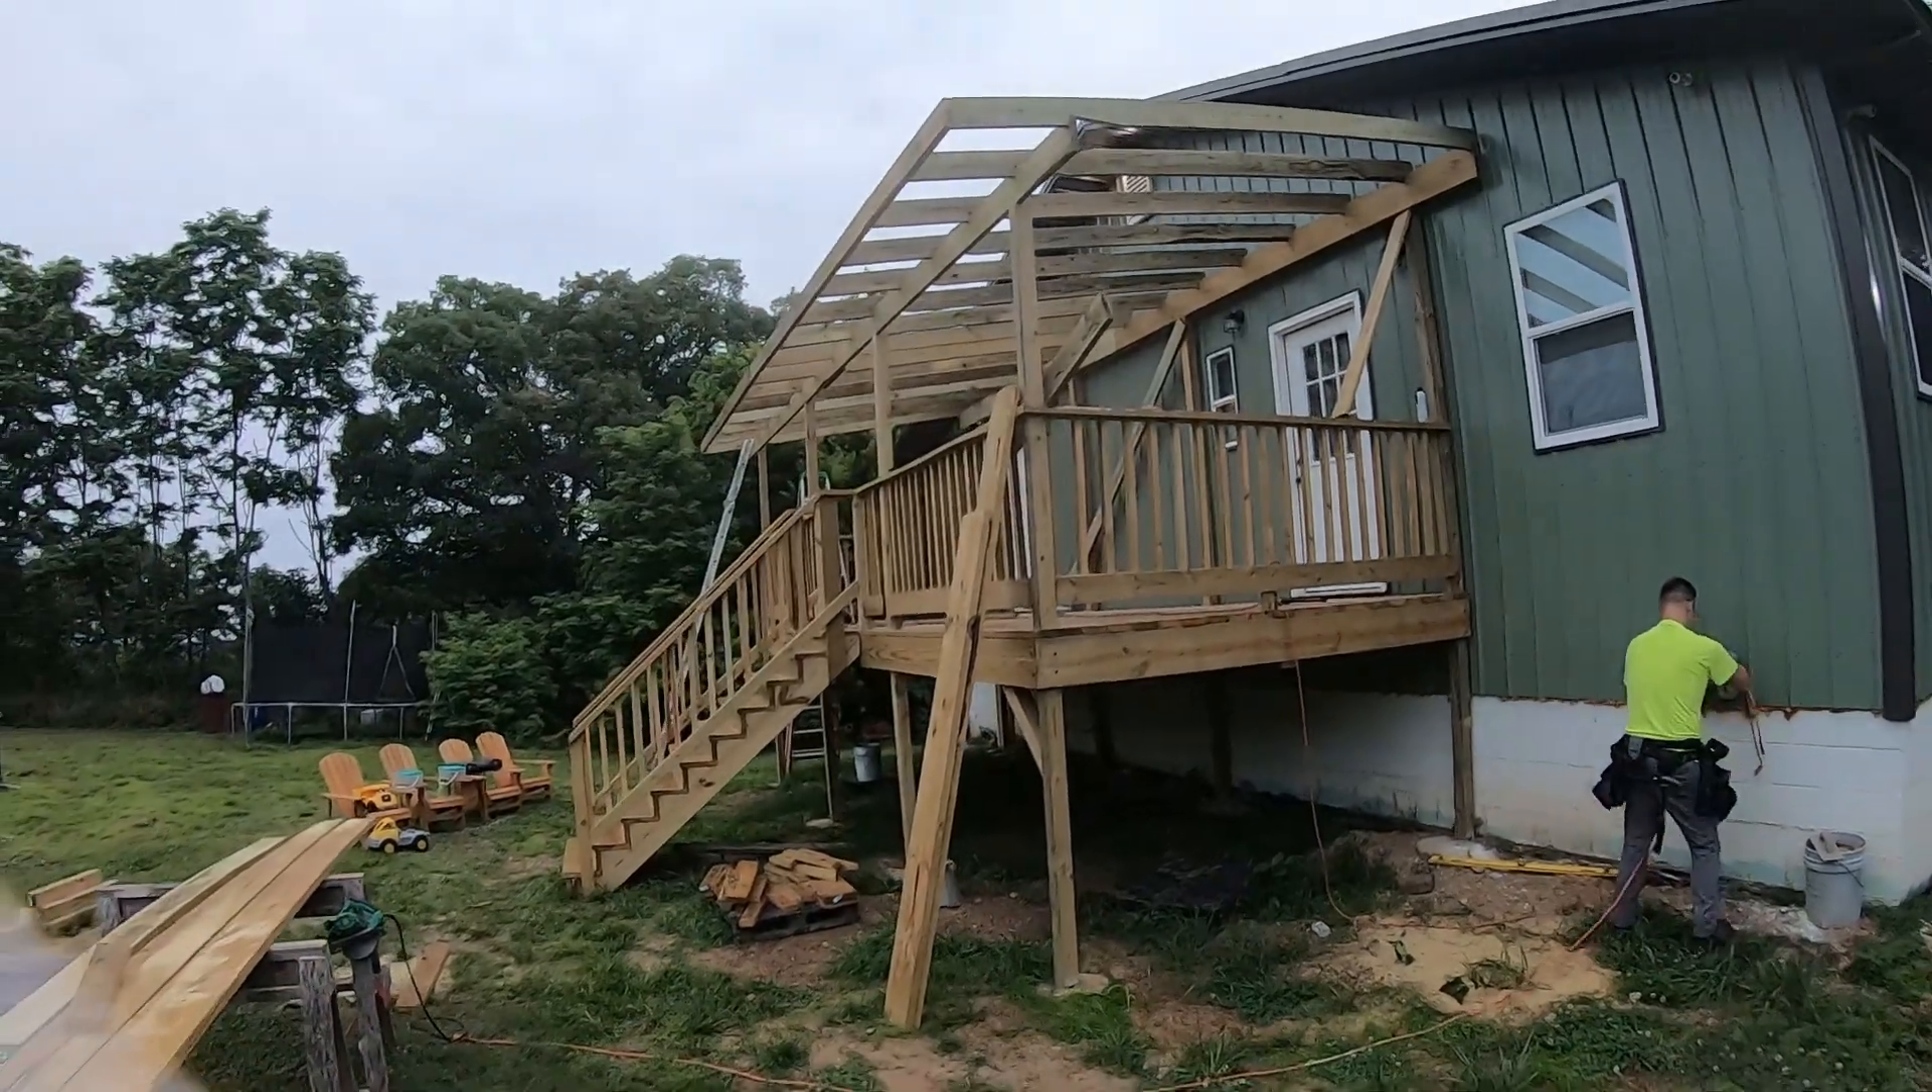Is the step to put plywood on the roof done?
No.